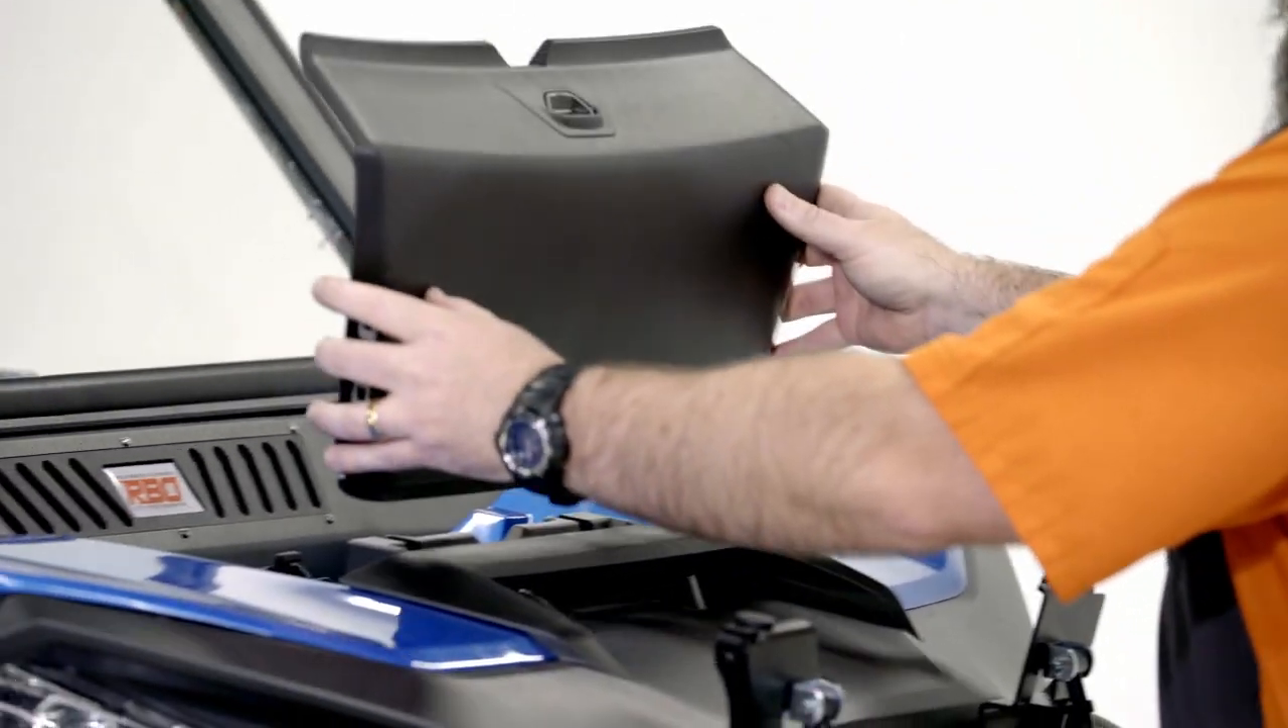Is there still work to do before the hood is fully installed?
Yes.